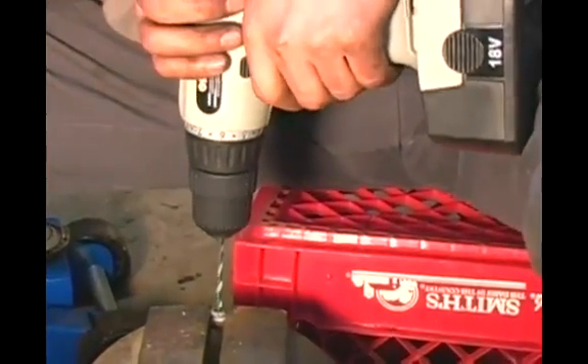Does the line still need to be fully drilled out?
Yes.